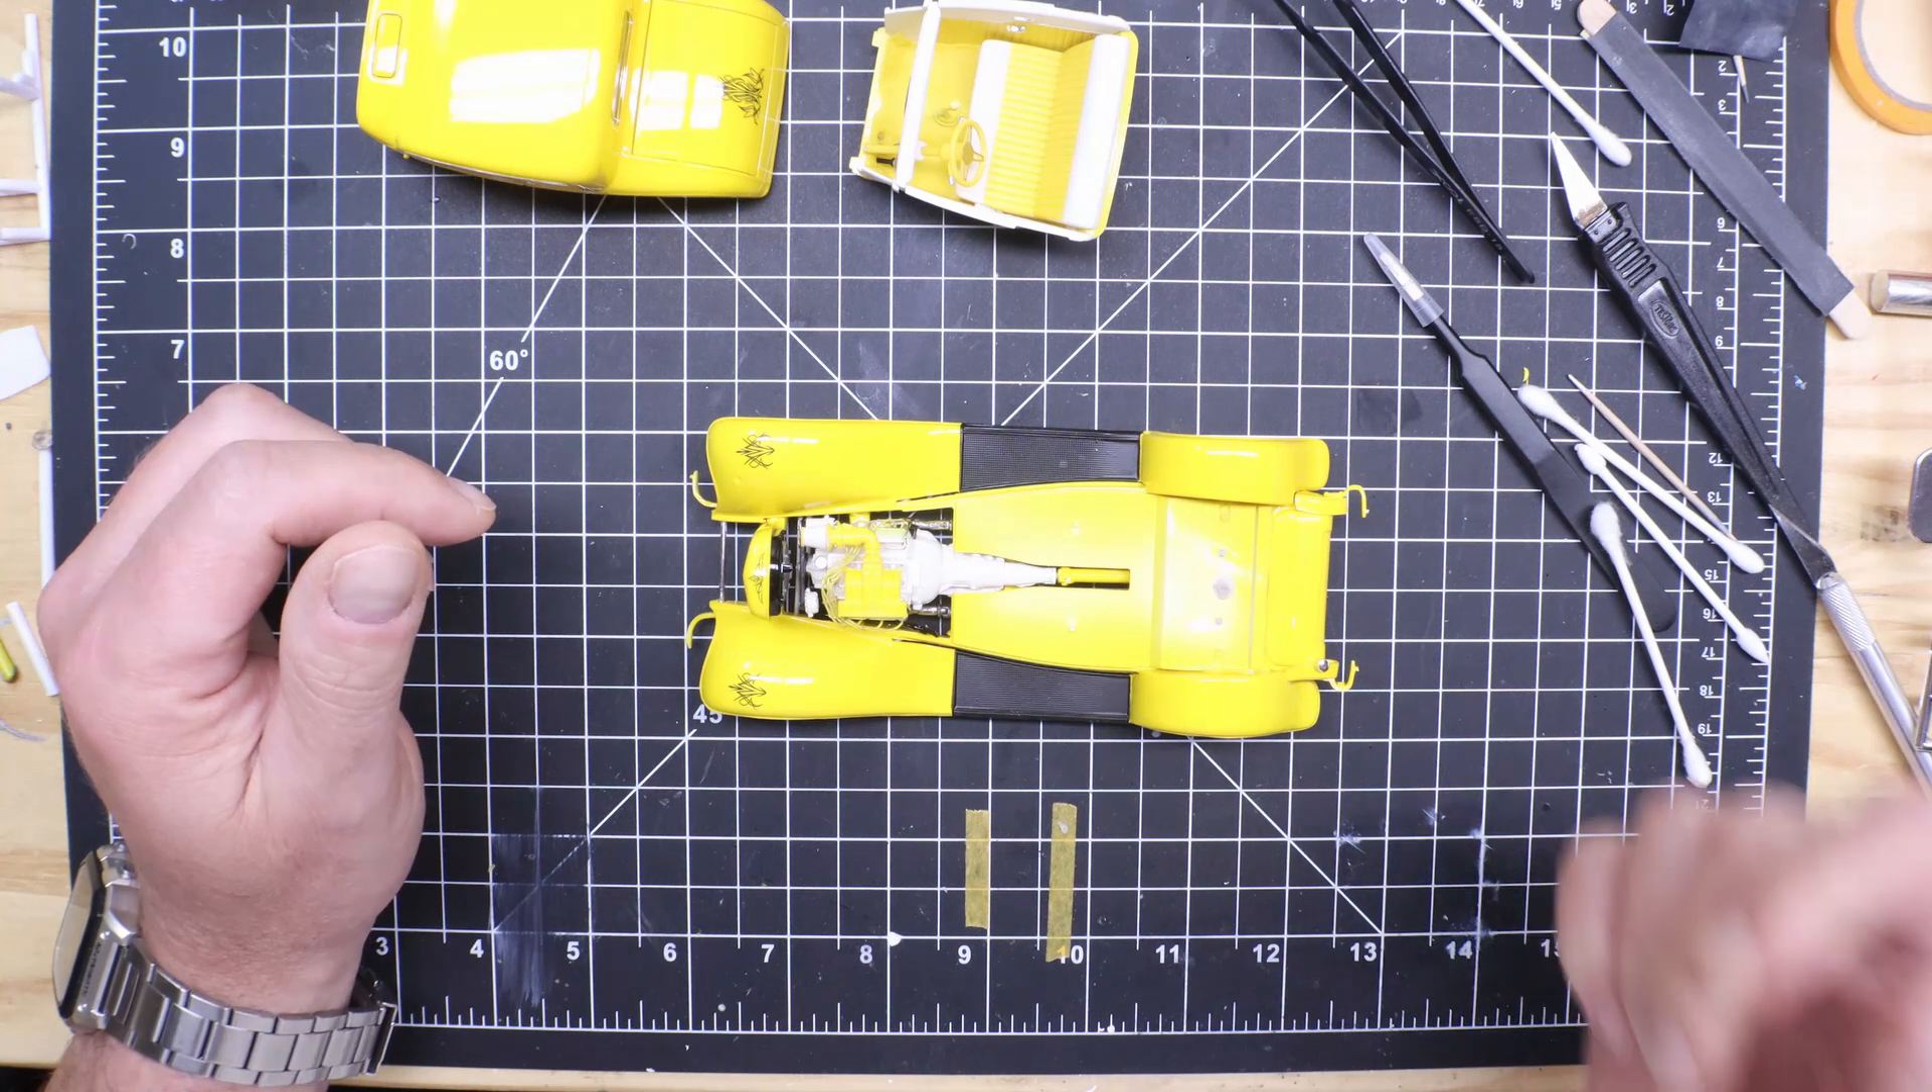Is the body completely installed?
No.